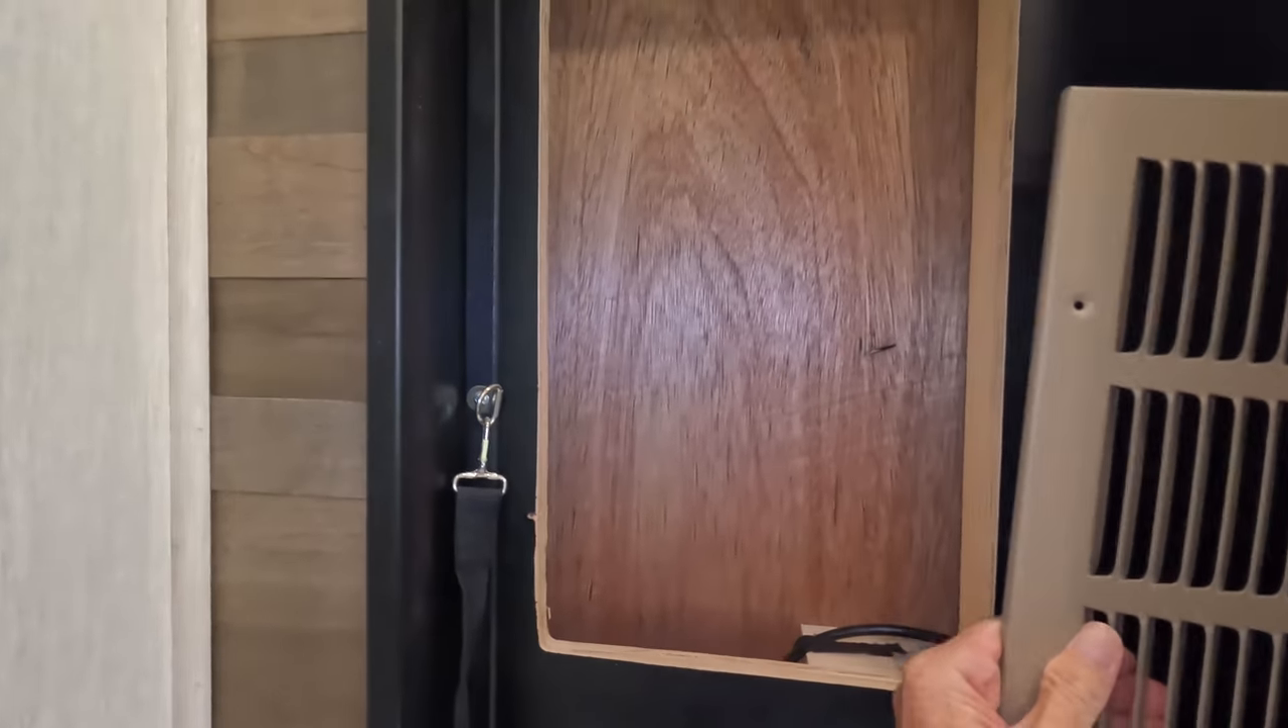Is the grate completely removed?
Yes.